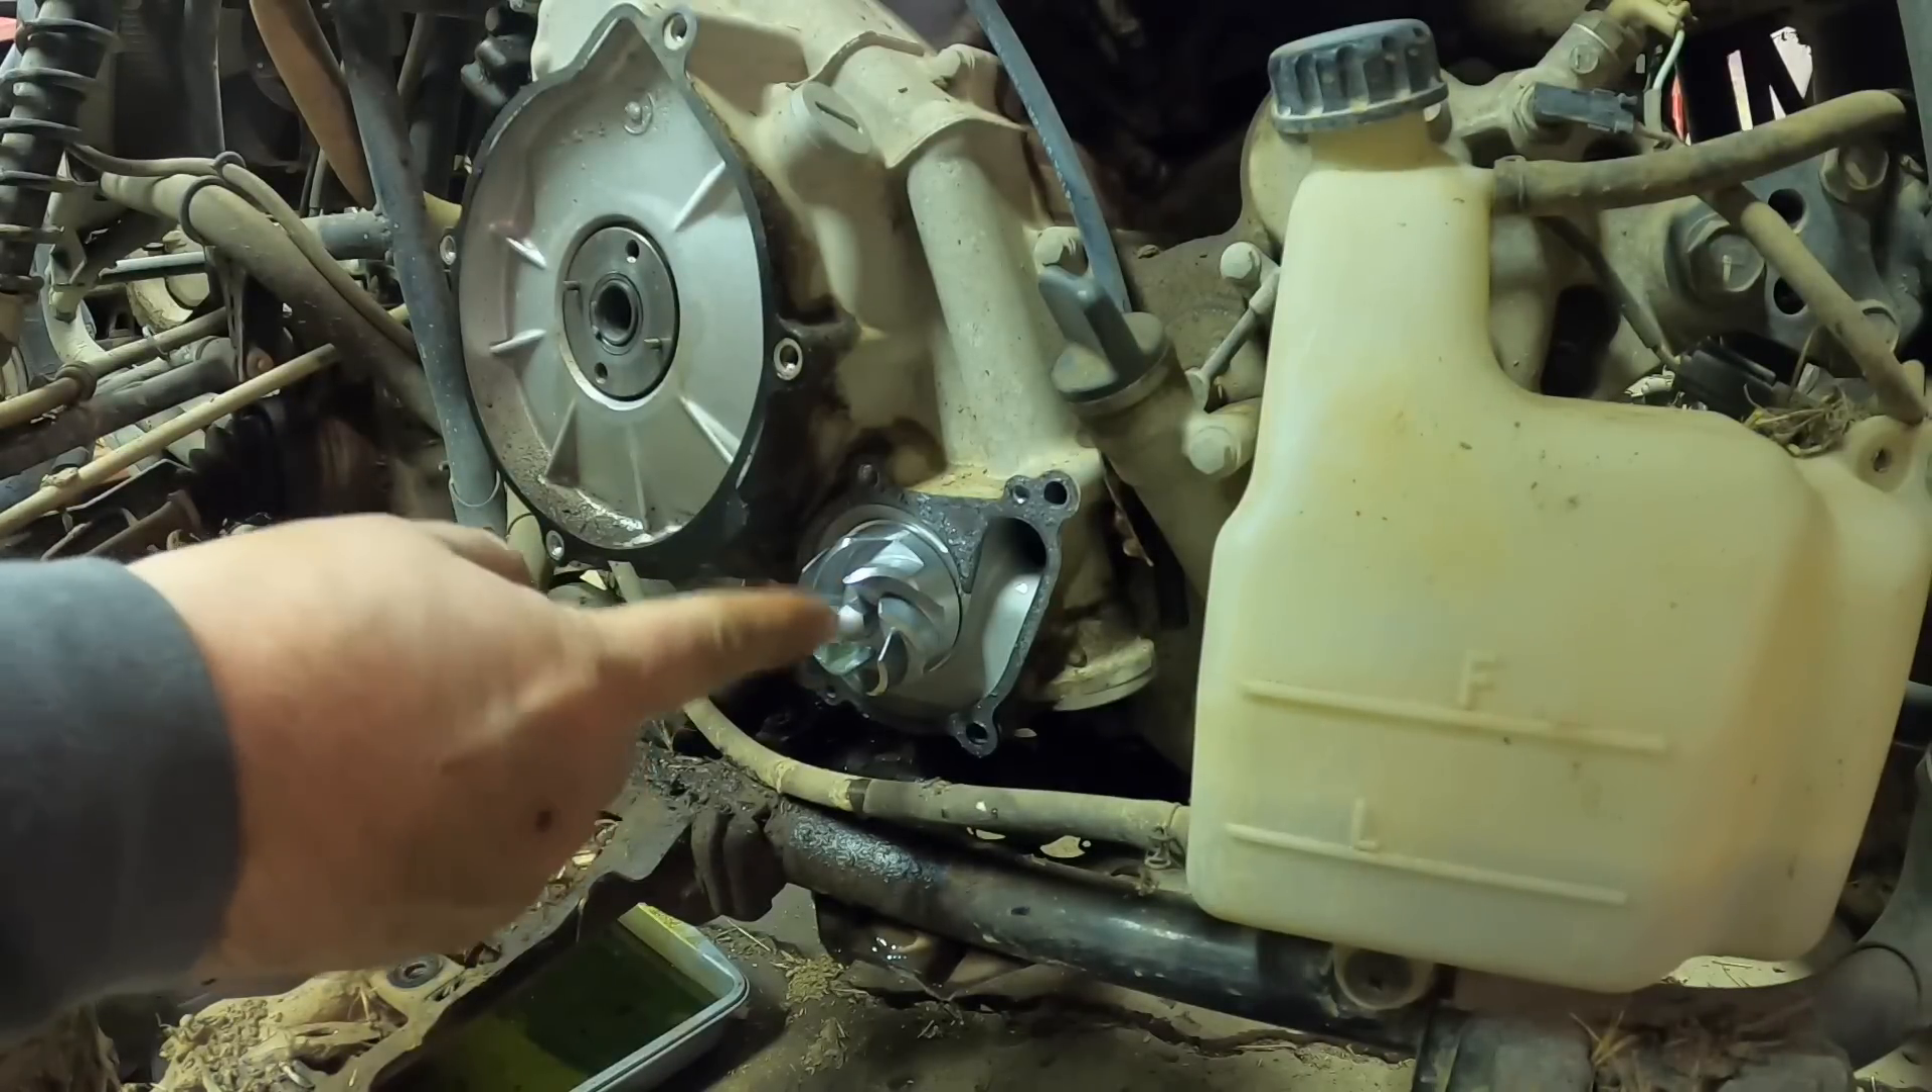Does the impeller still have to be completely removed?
Yes.